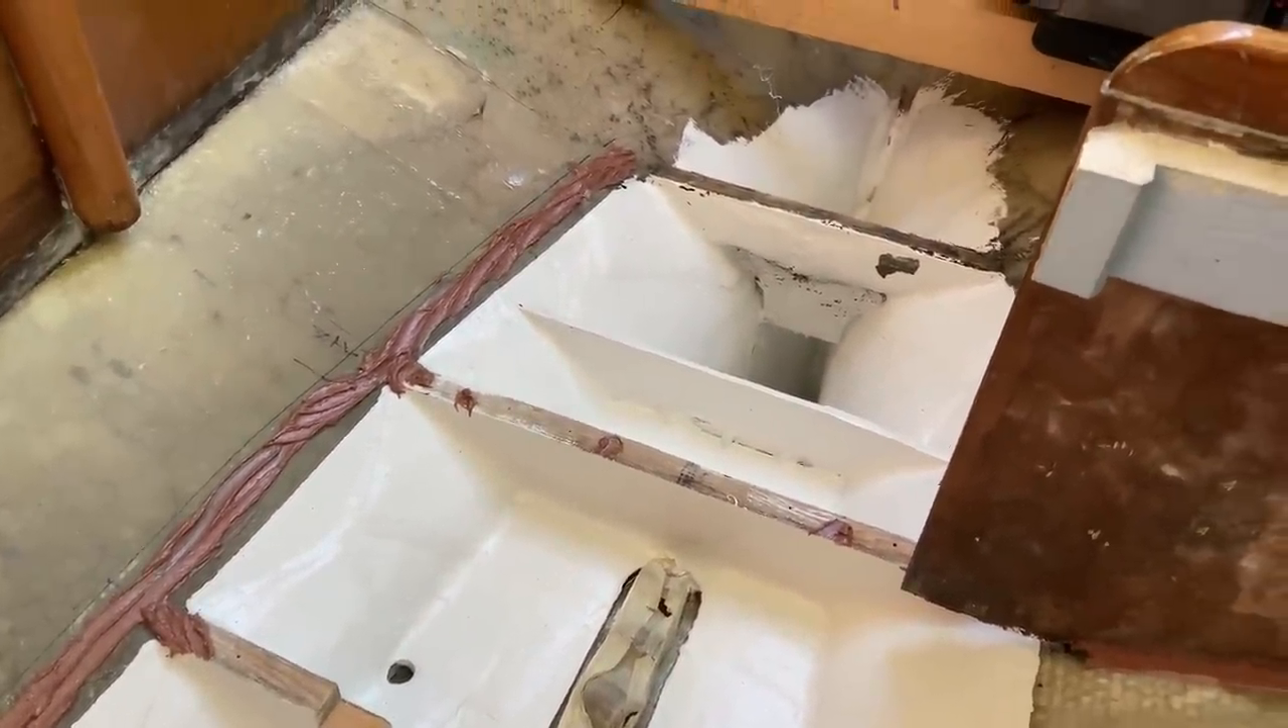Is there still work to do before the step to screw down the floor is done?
Yes.